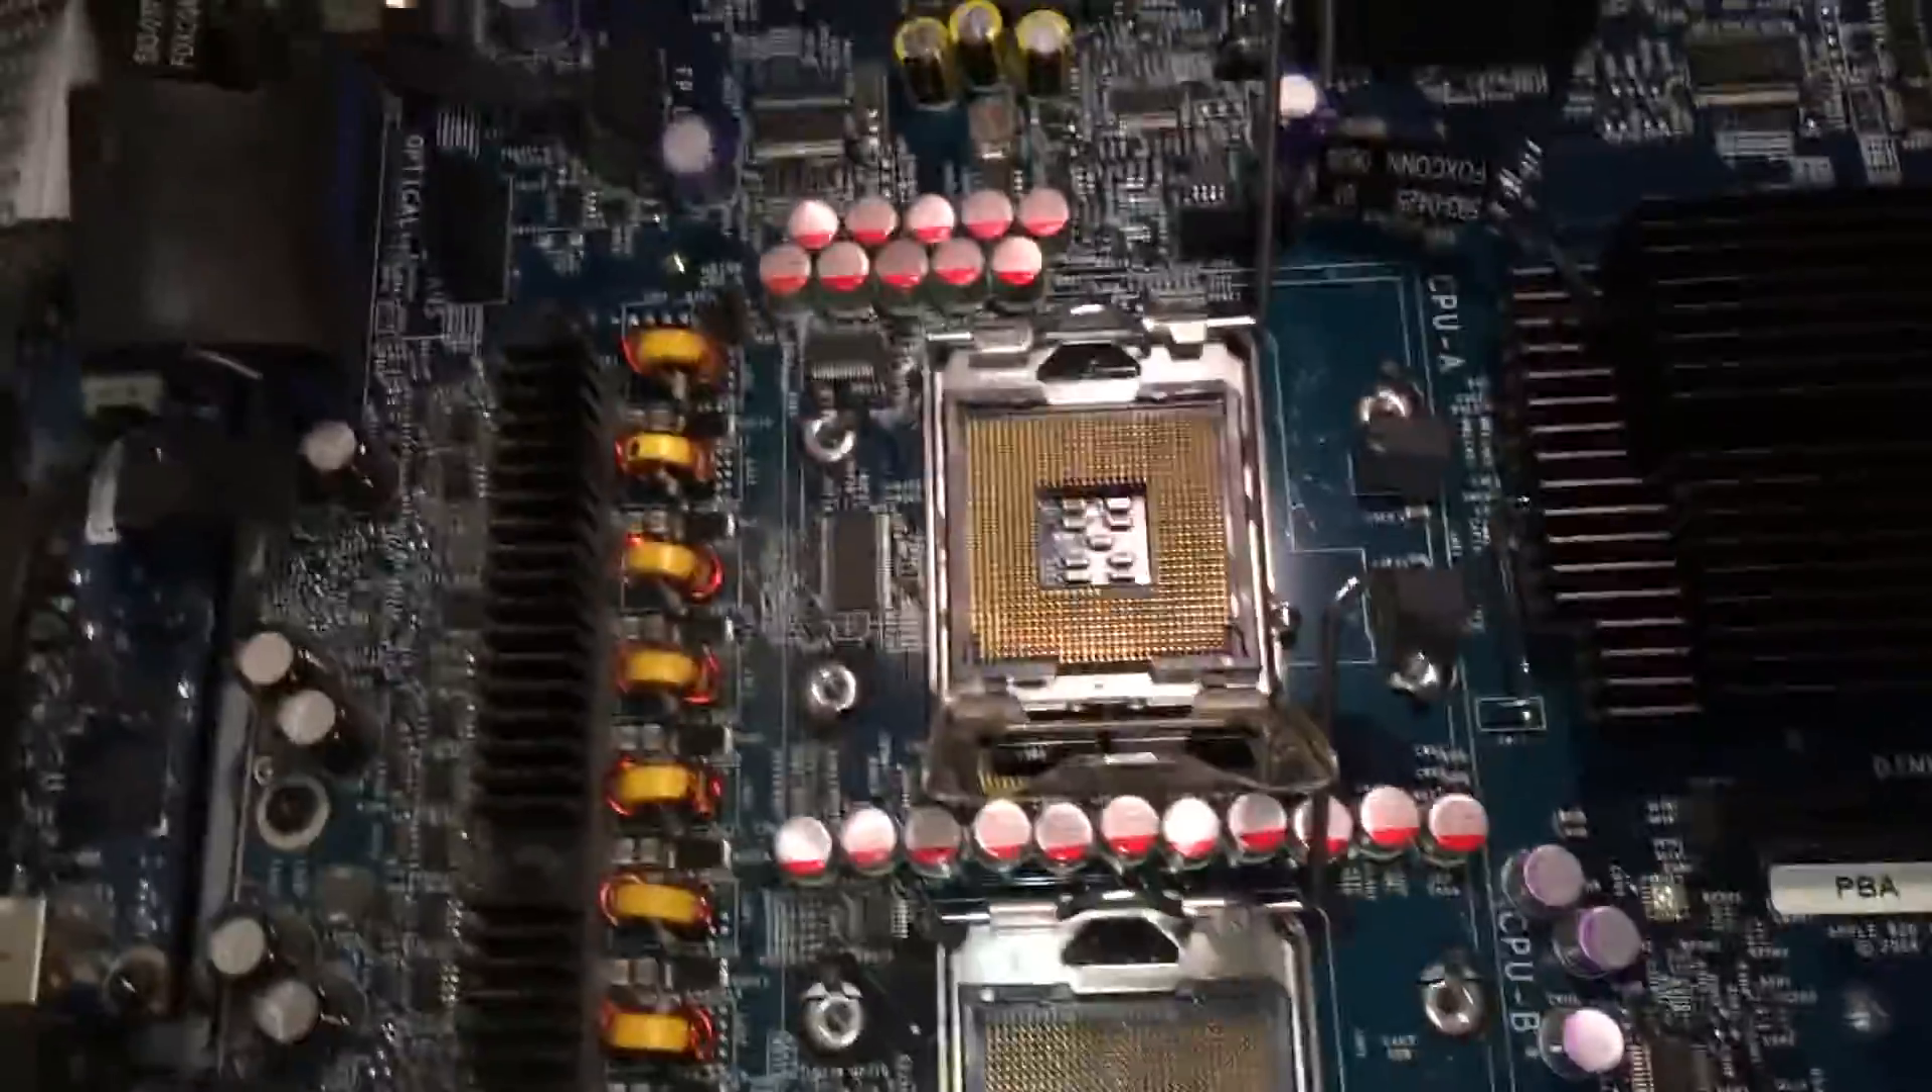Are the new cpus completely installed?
No.